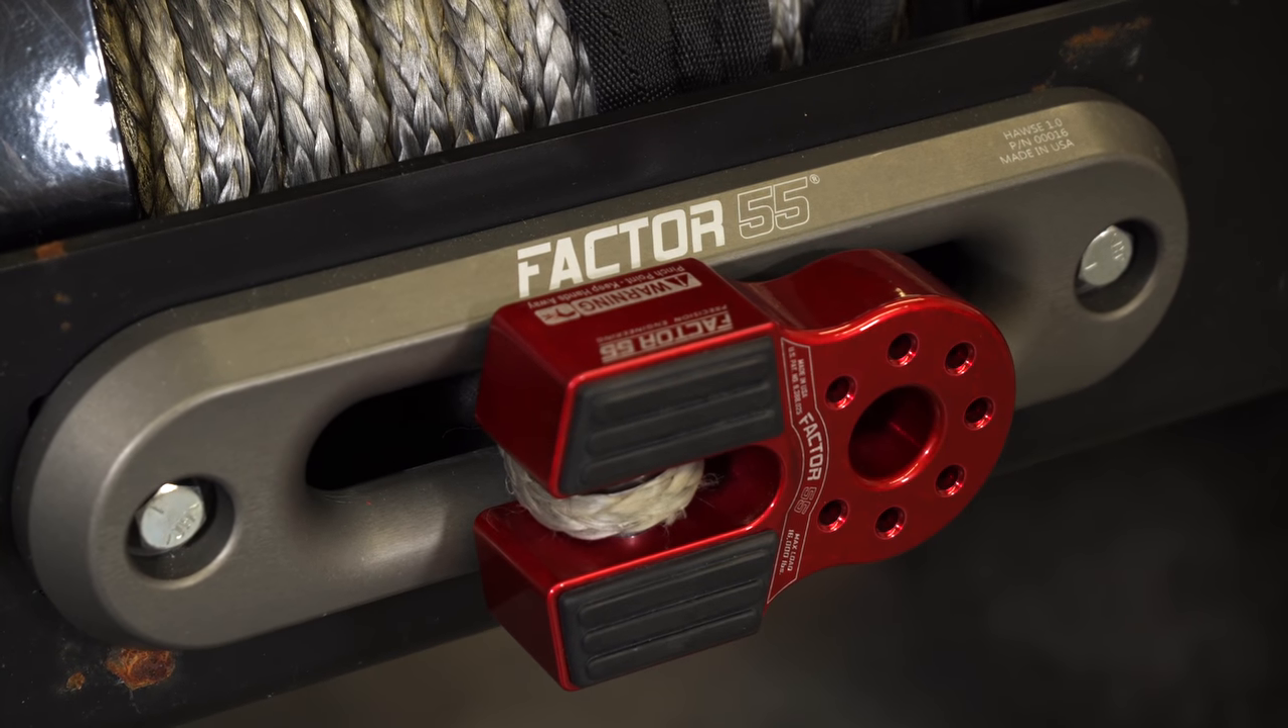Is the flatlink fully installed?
Yes.